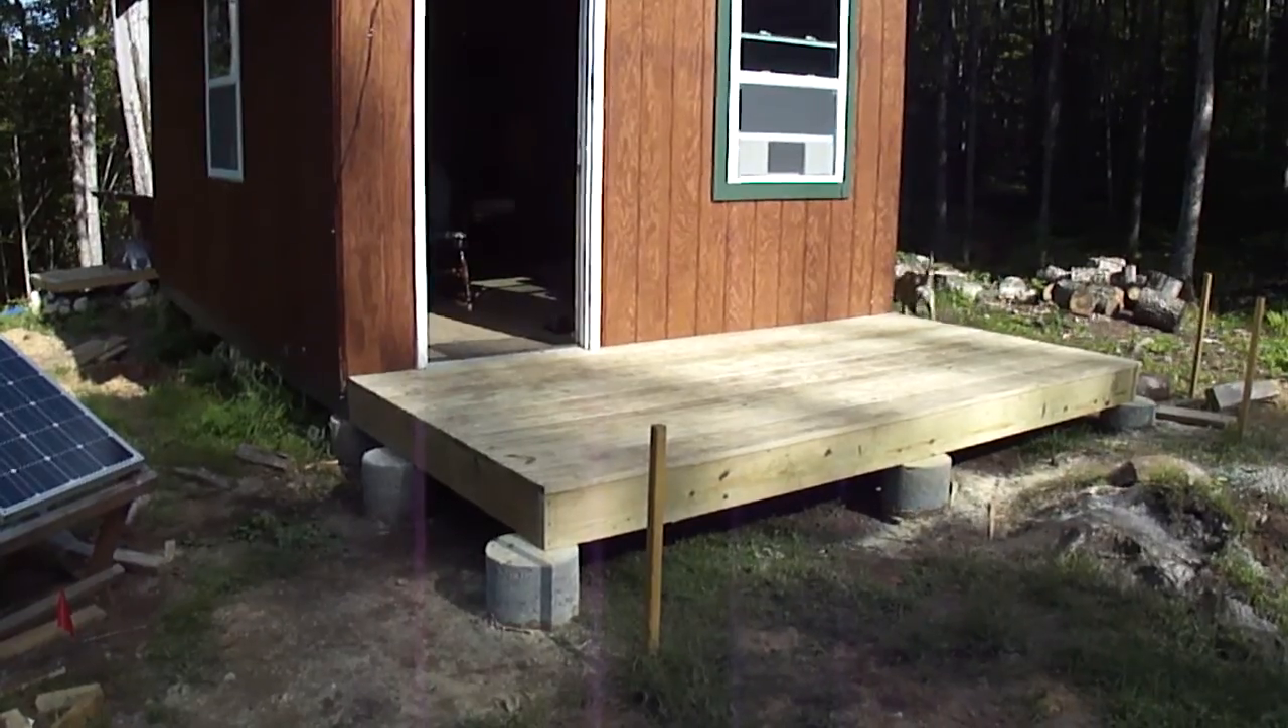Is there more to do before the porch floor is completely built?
No.